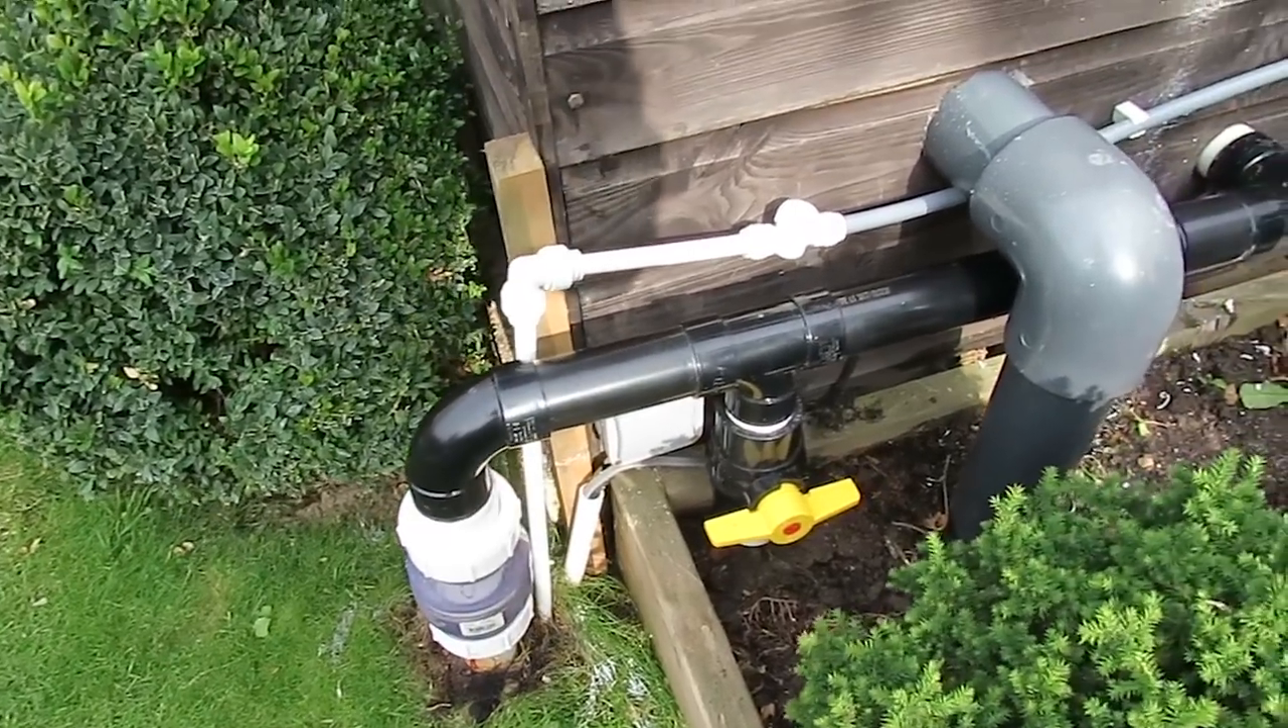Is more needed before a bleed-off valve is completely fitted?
No.